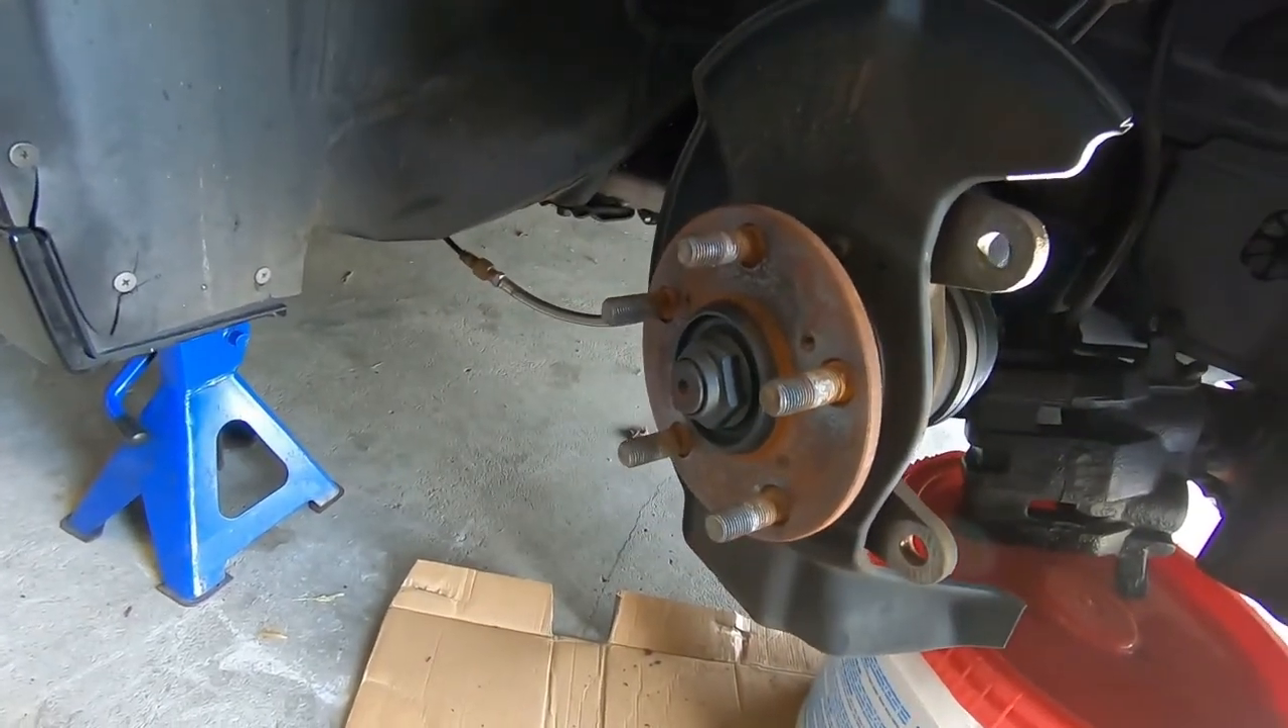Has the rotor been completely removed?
Yes.